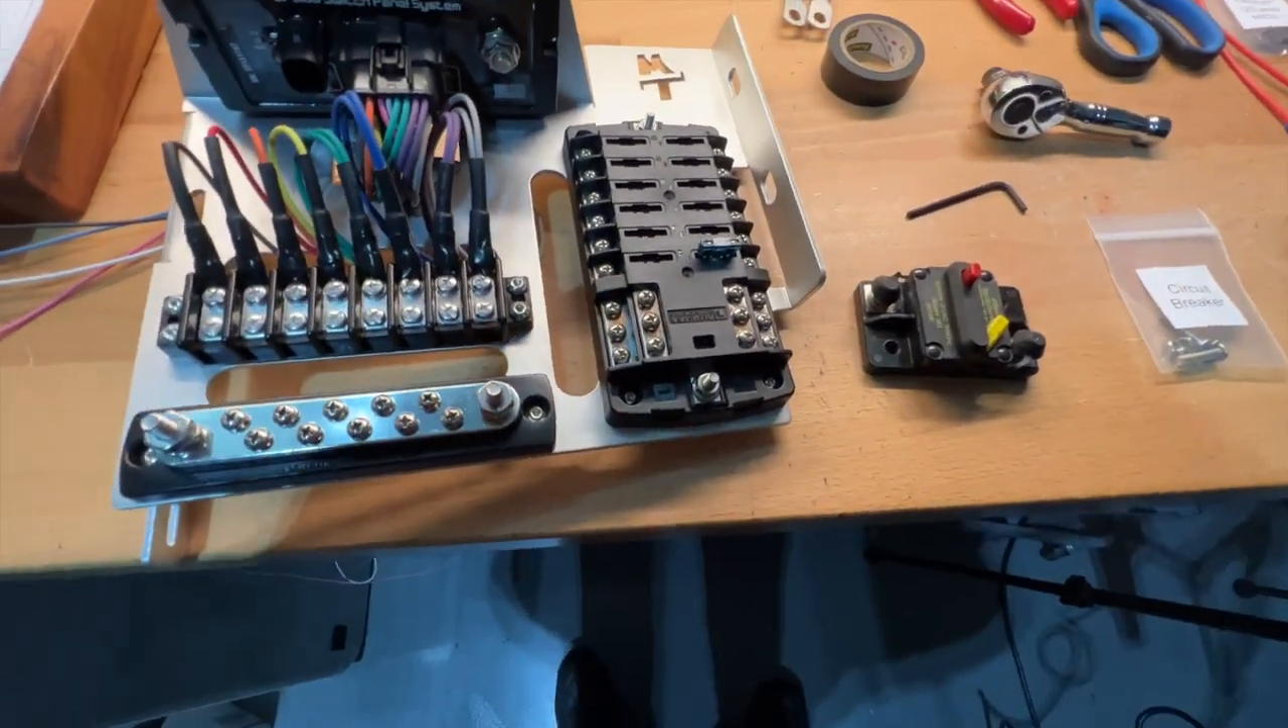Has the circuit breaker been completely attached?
No.